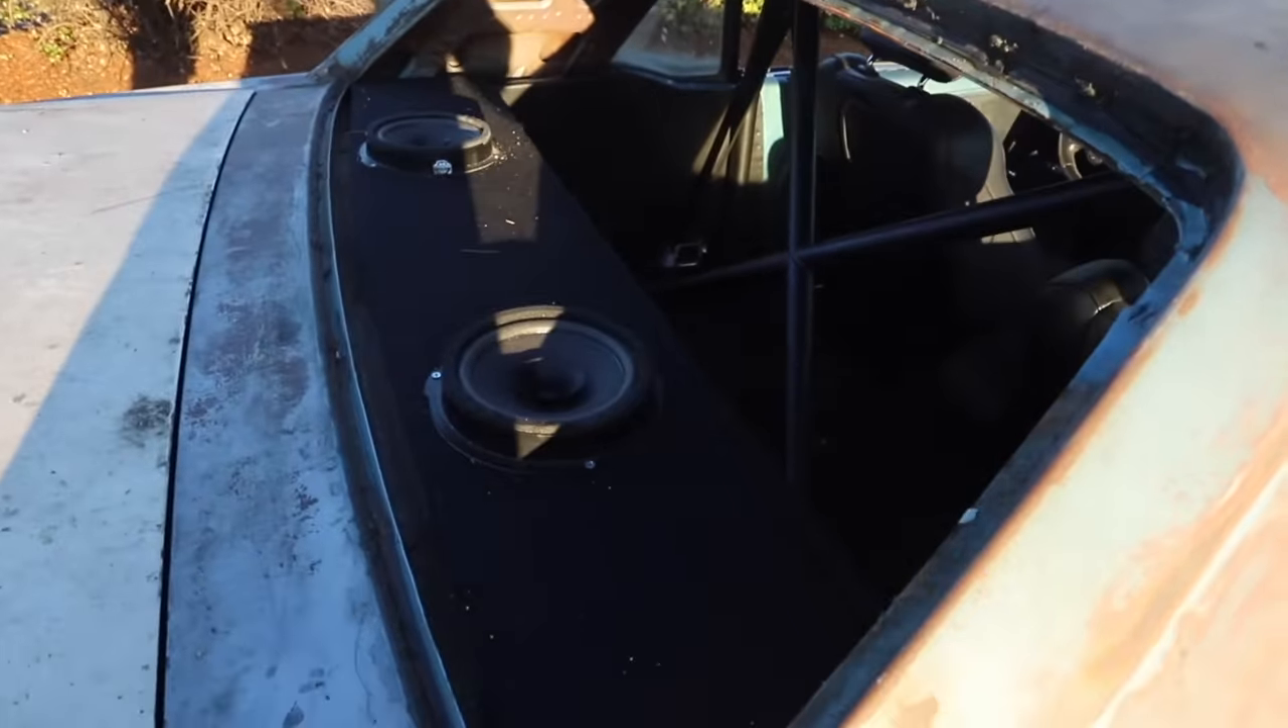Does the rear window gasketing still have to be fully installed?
Yes.